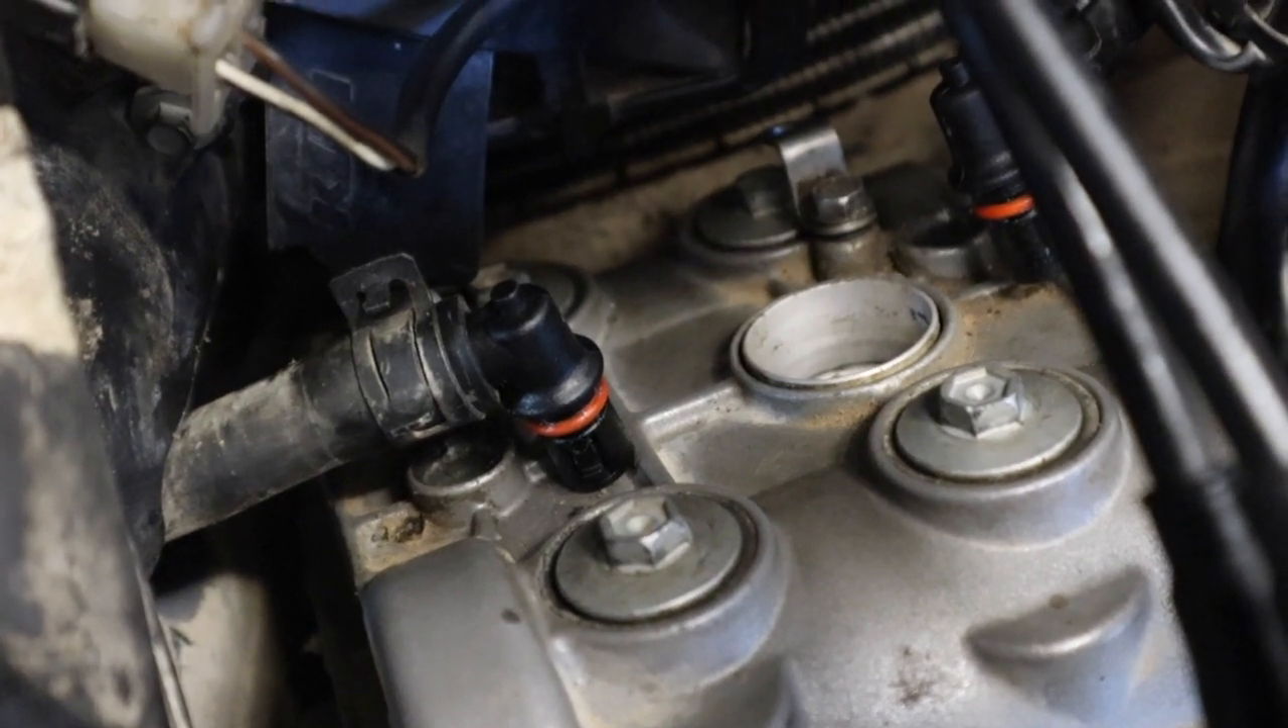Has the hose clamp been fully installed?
Yes.